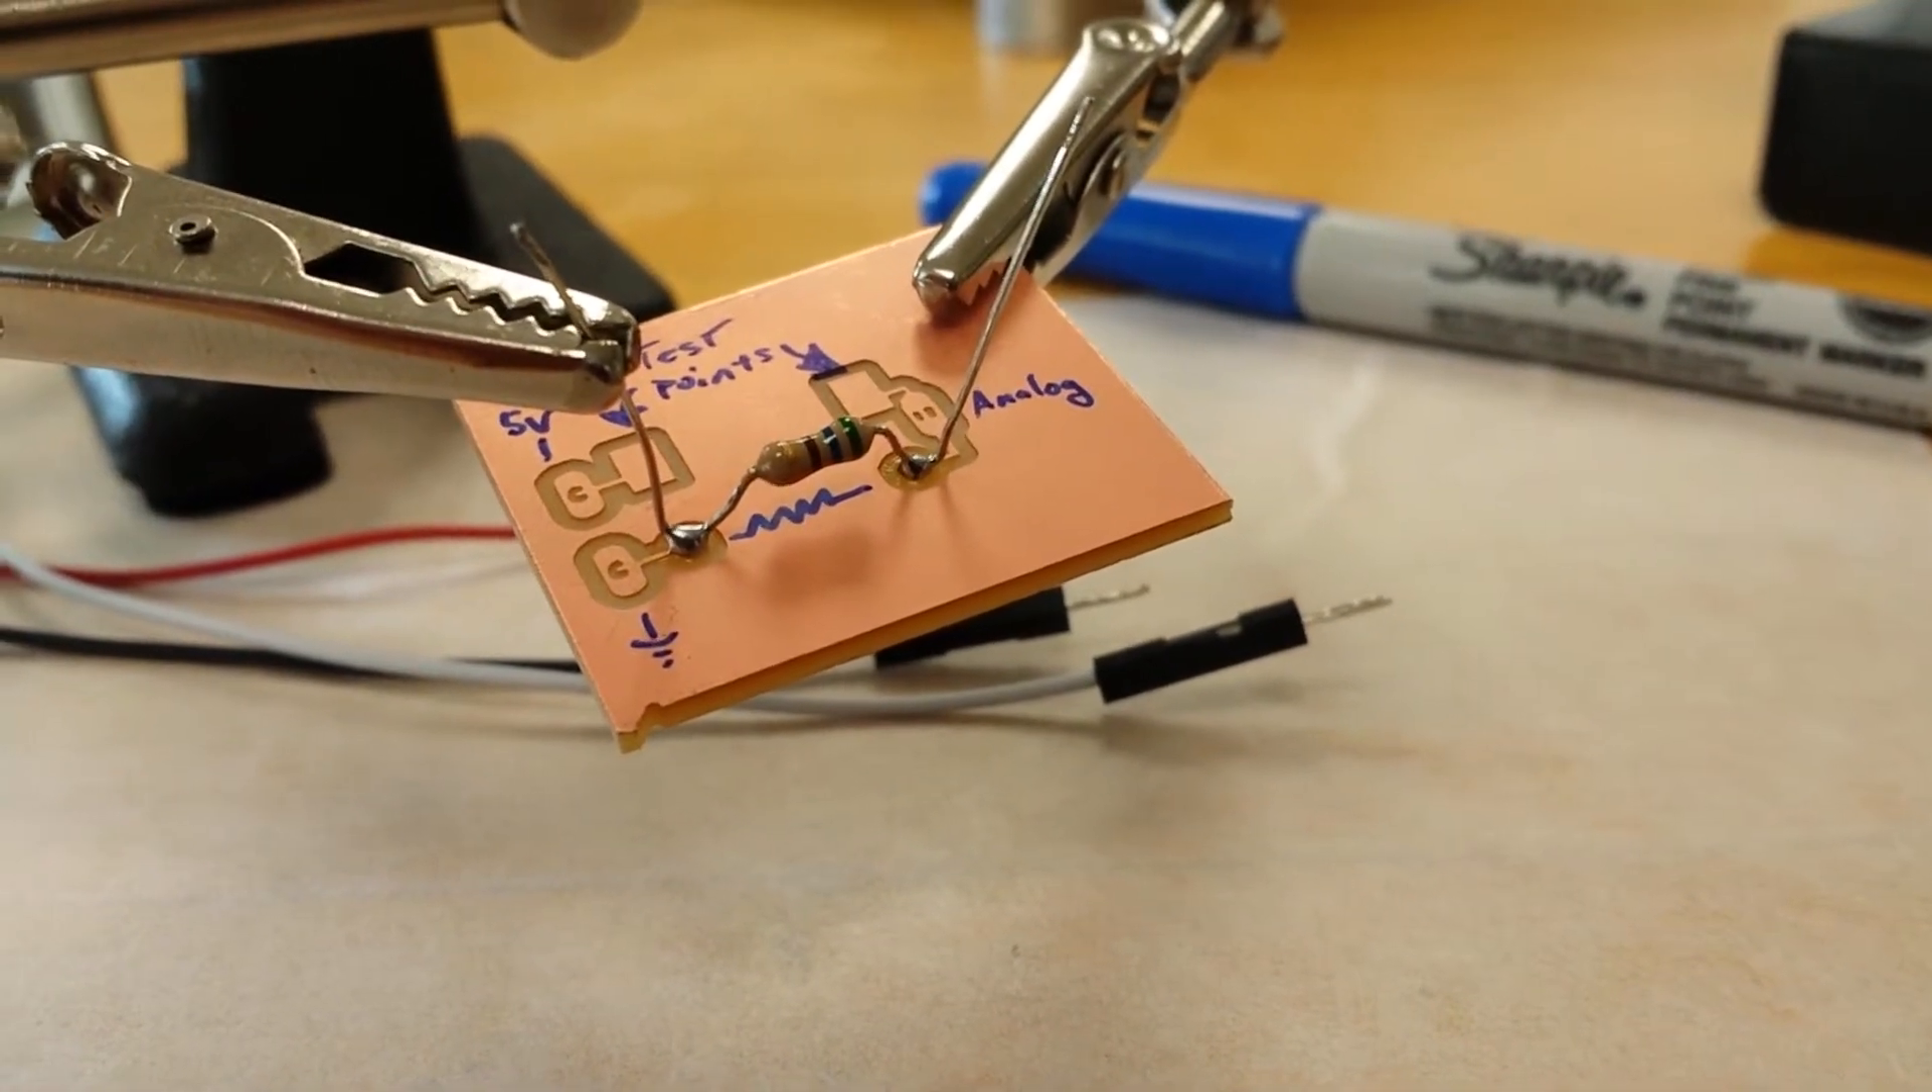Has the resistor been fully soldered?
Yes.